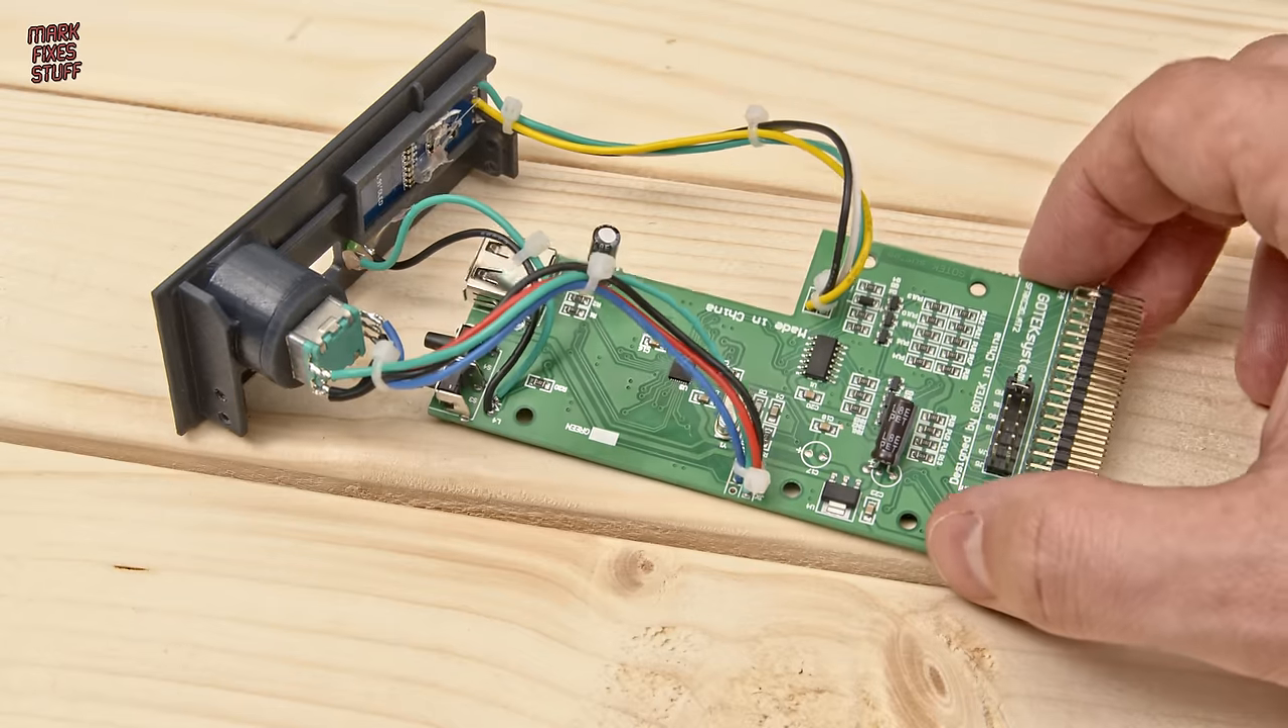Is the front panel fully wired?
Yes.